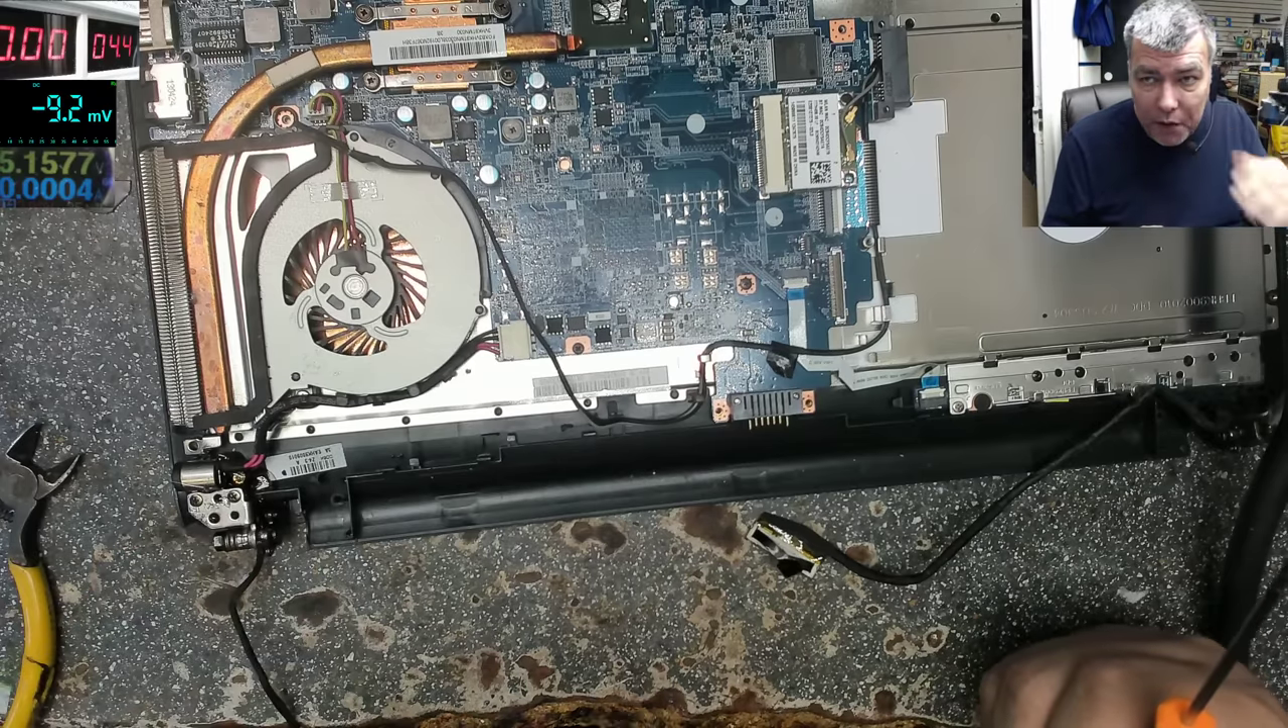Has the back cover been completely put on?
No.